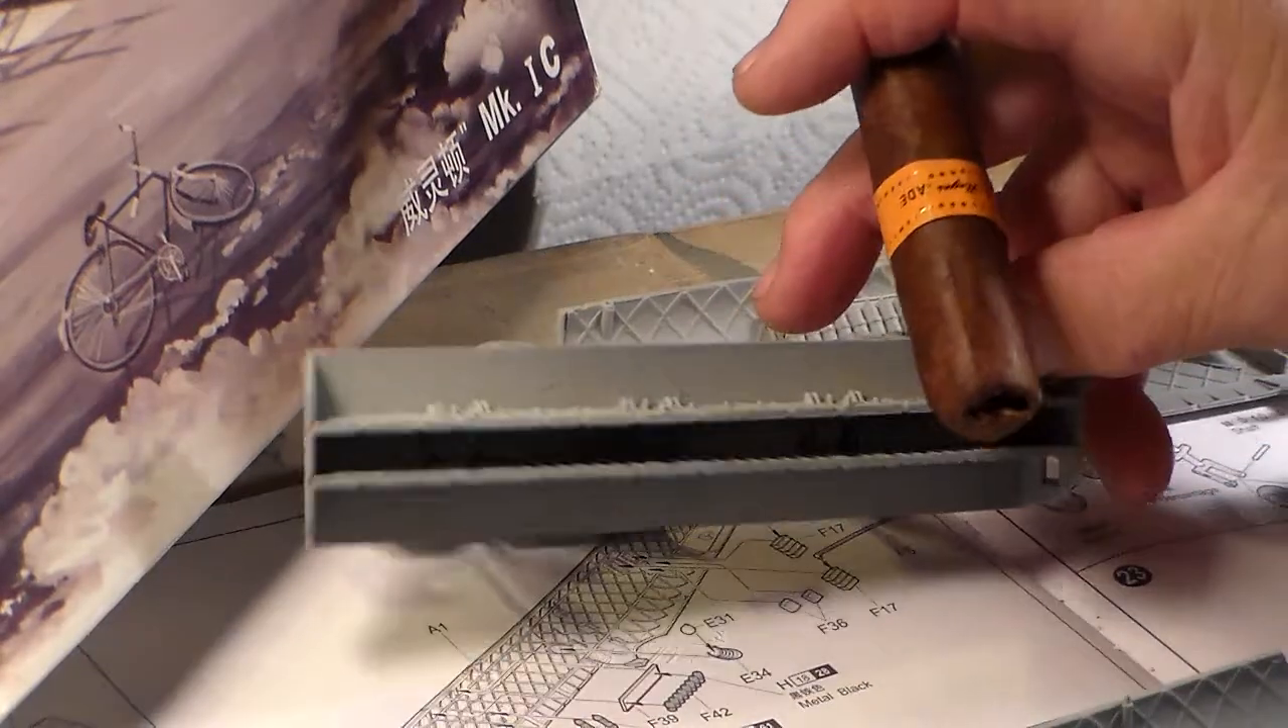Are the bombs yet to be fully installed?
Yes.